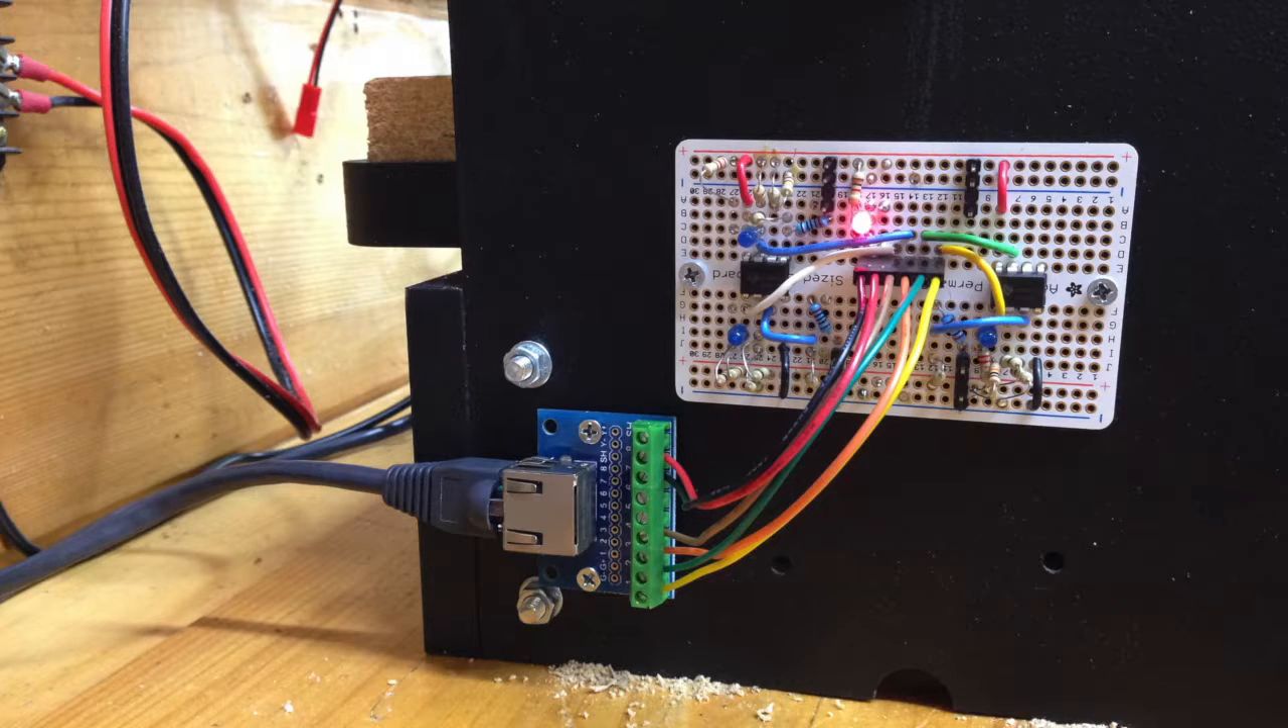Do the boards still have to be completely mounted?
No.